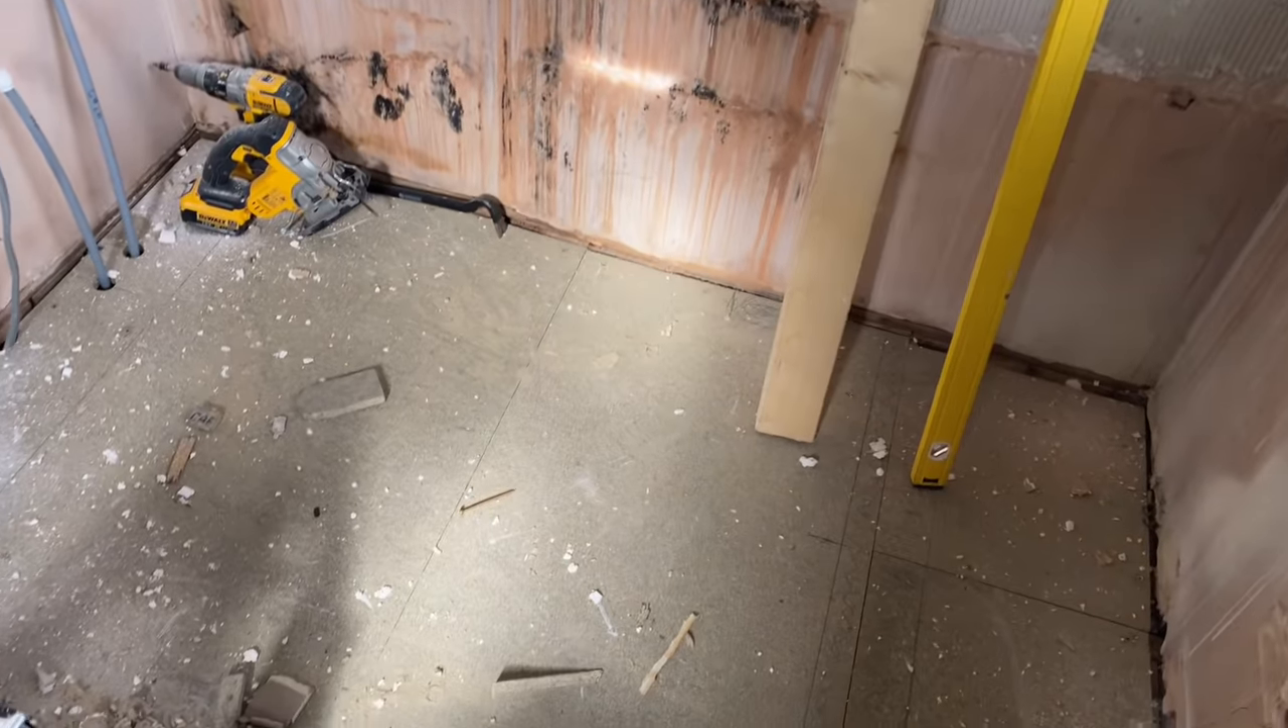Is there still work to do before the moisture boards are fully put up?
Yes.